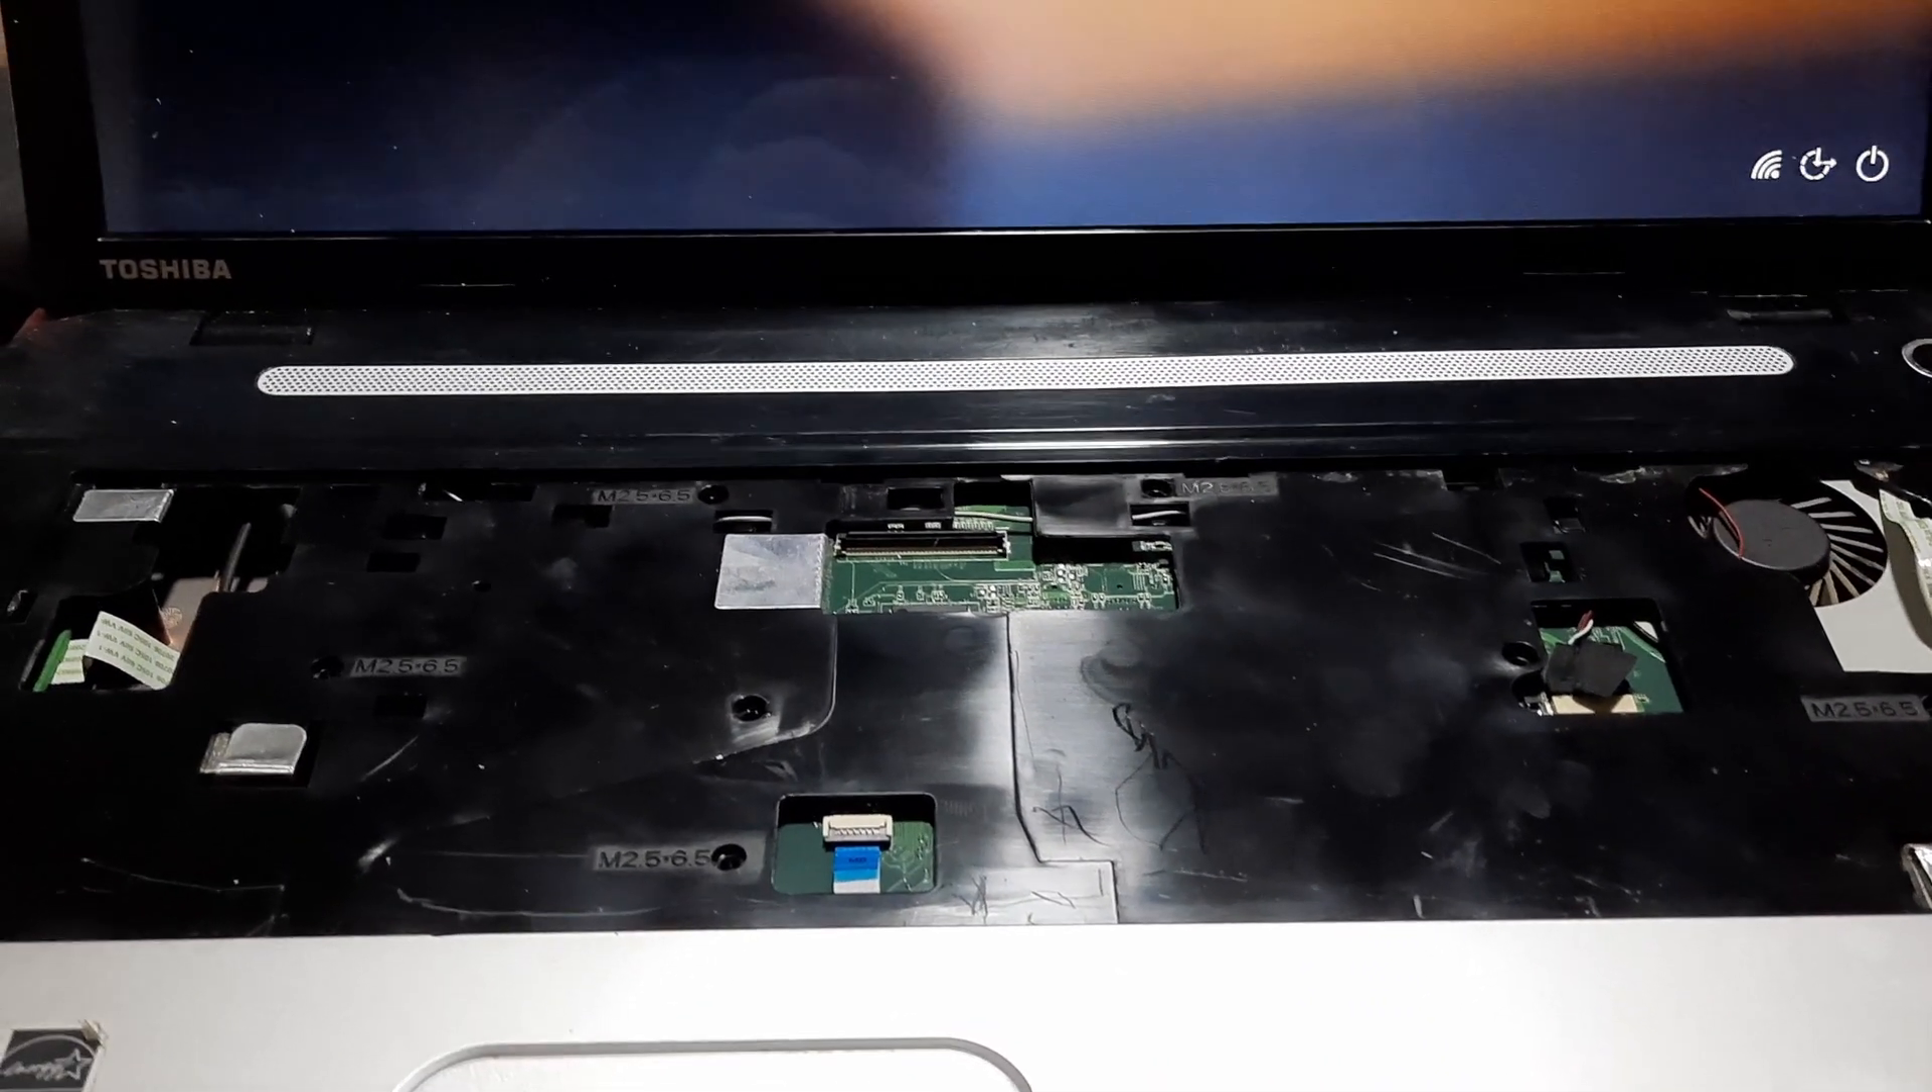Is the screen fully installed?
Yes.